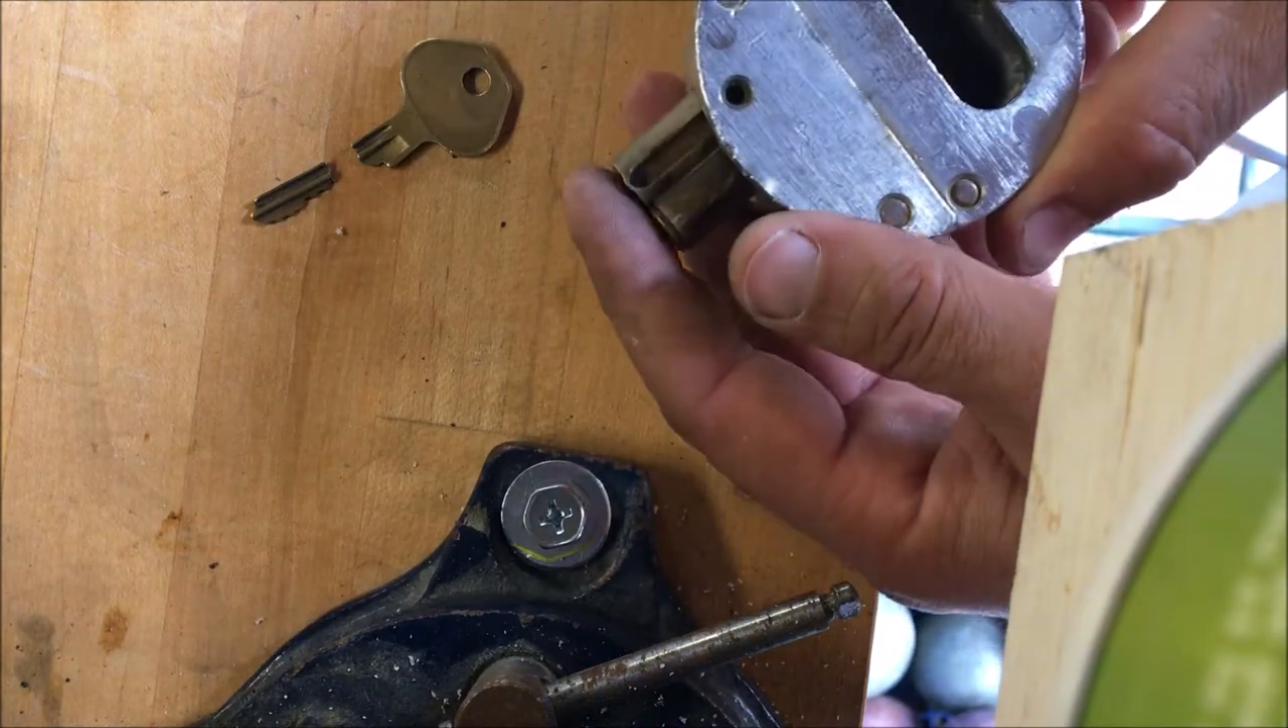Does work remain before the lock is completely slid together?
Yes.